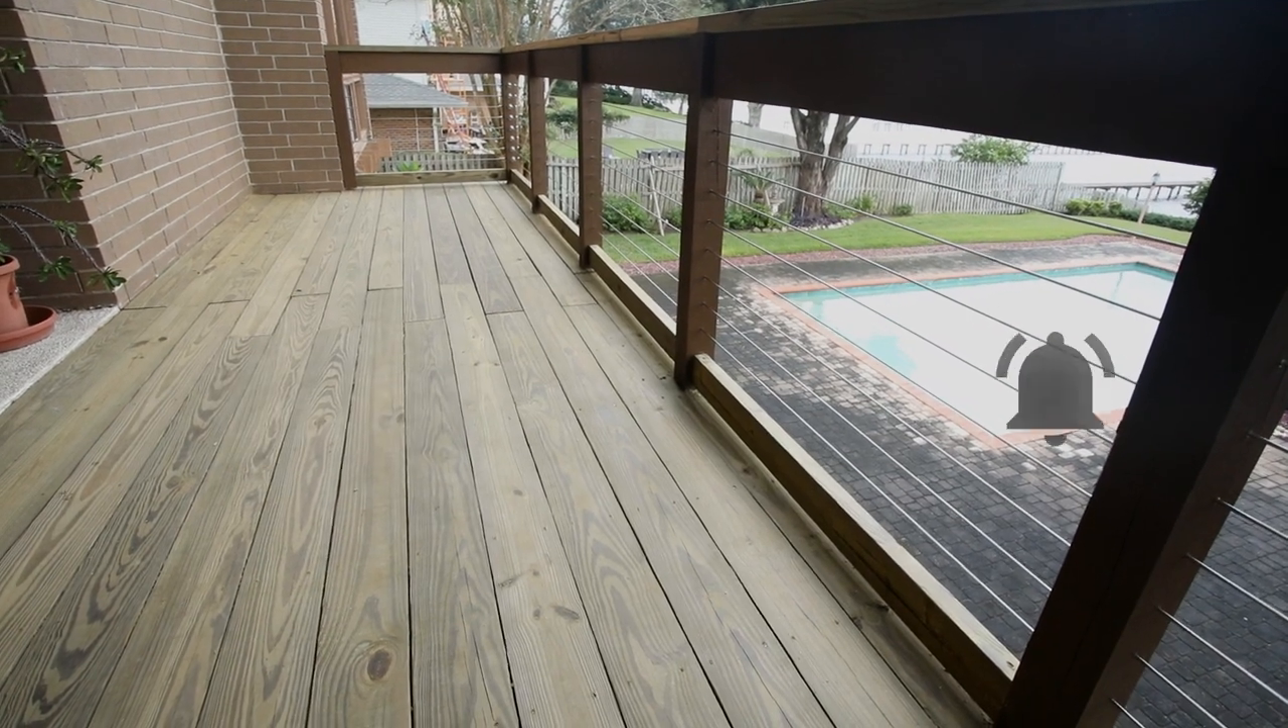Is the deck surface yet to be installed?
No.